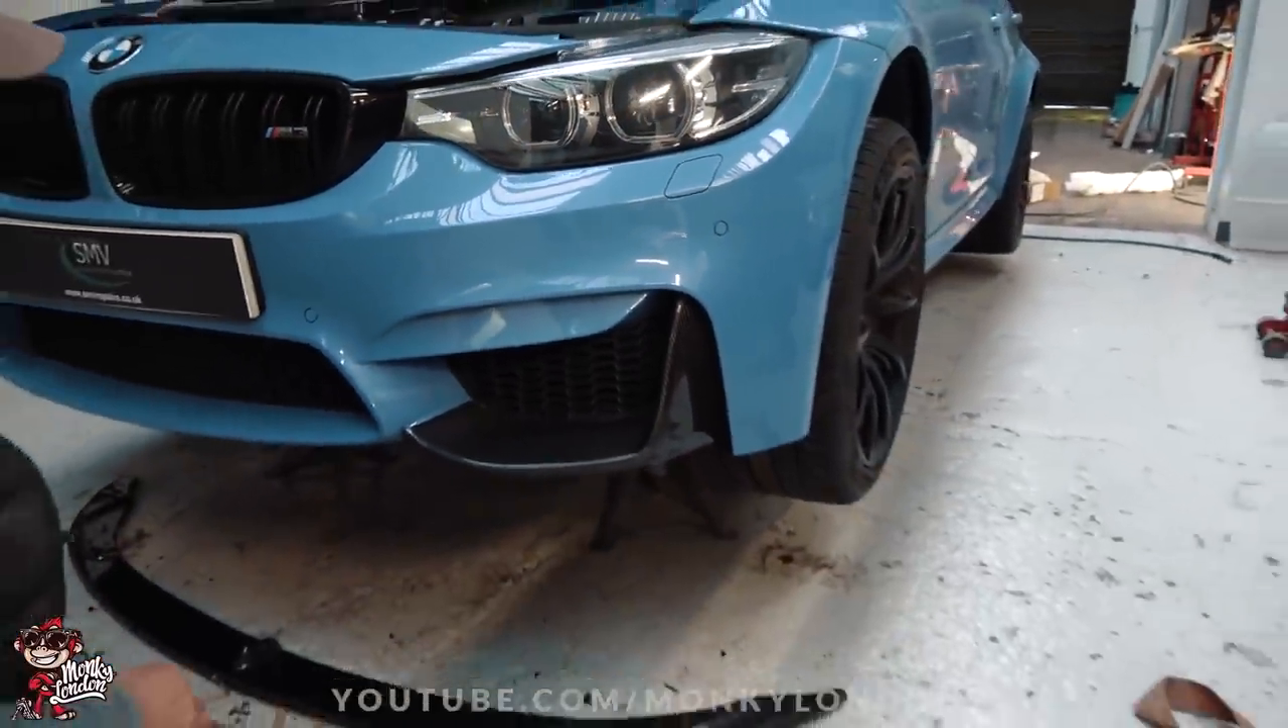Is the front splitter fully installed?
No.